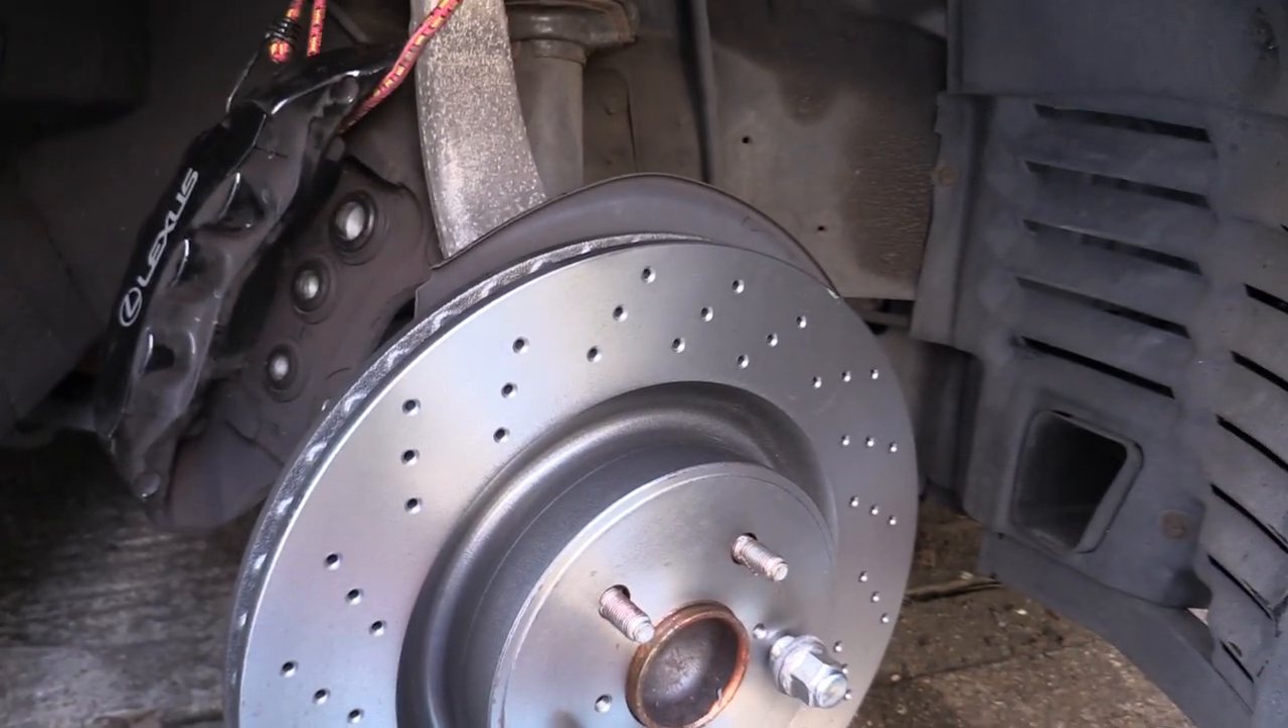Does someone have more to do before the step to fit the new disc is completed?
No.